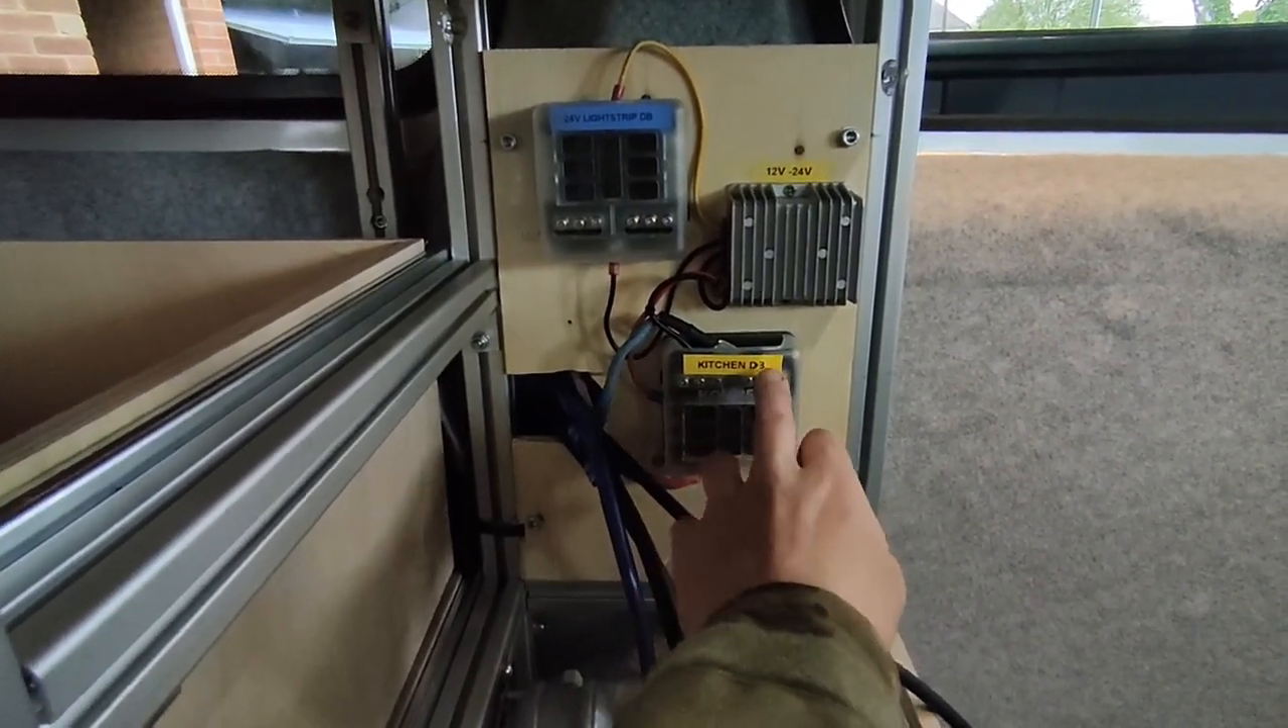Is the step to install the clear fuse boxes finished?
Yes.